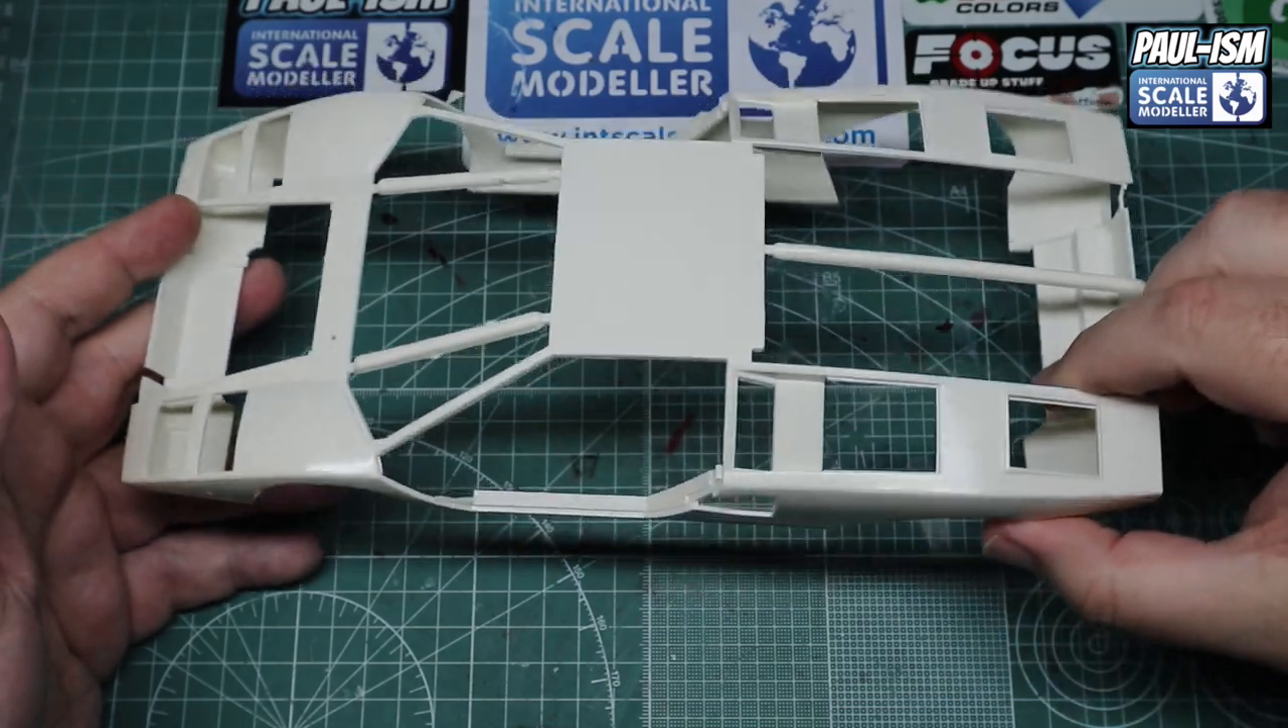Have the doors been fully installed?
No.